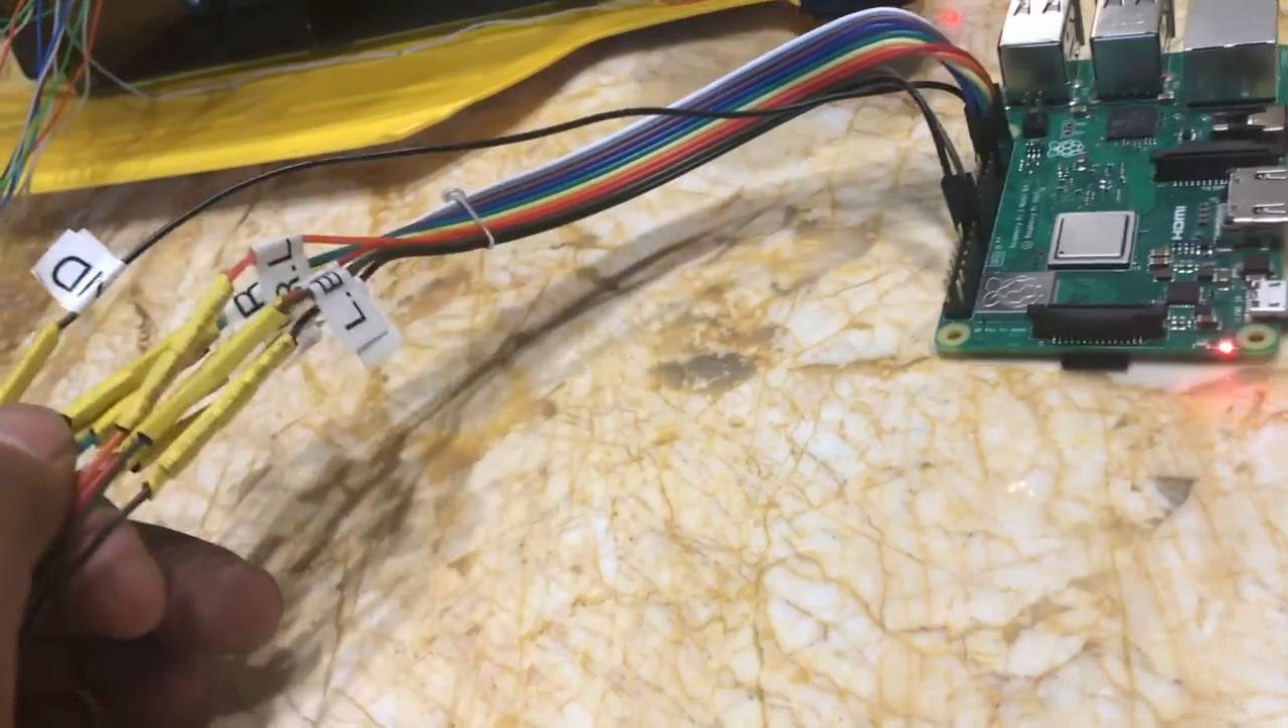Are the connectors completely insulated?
Yes.